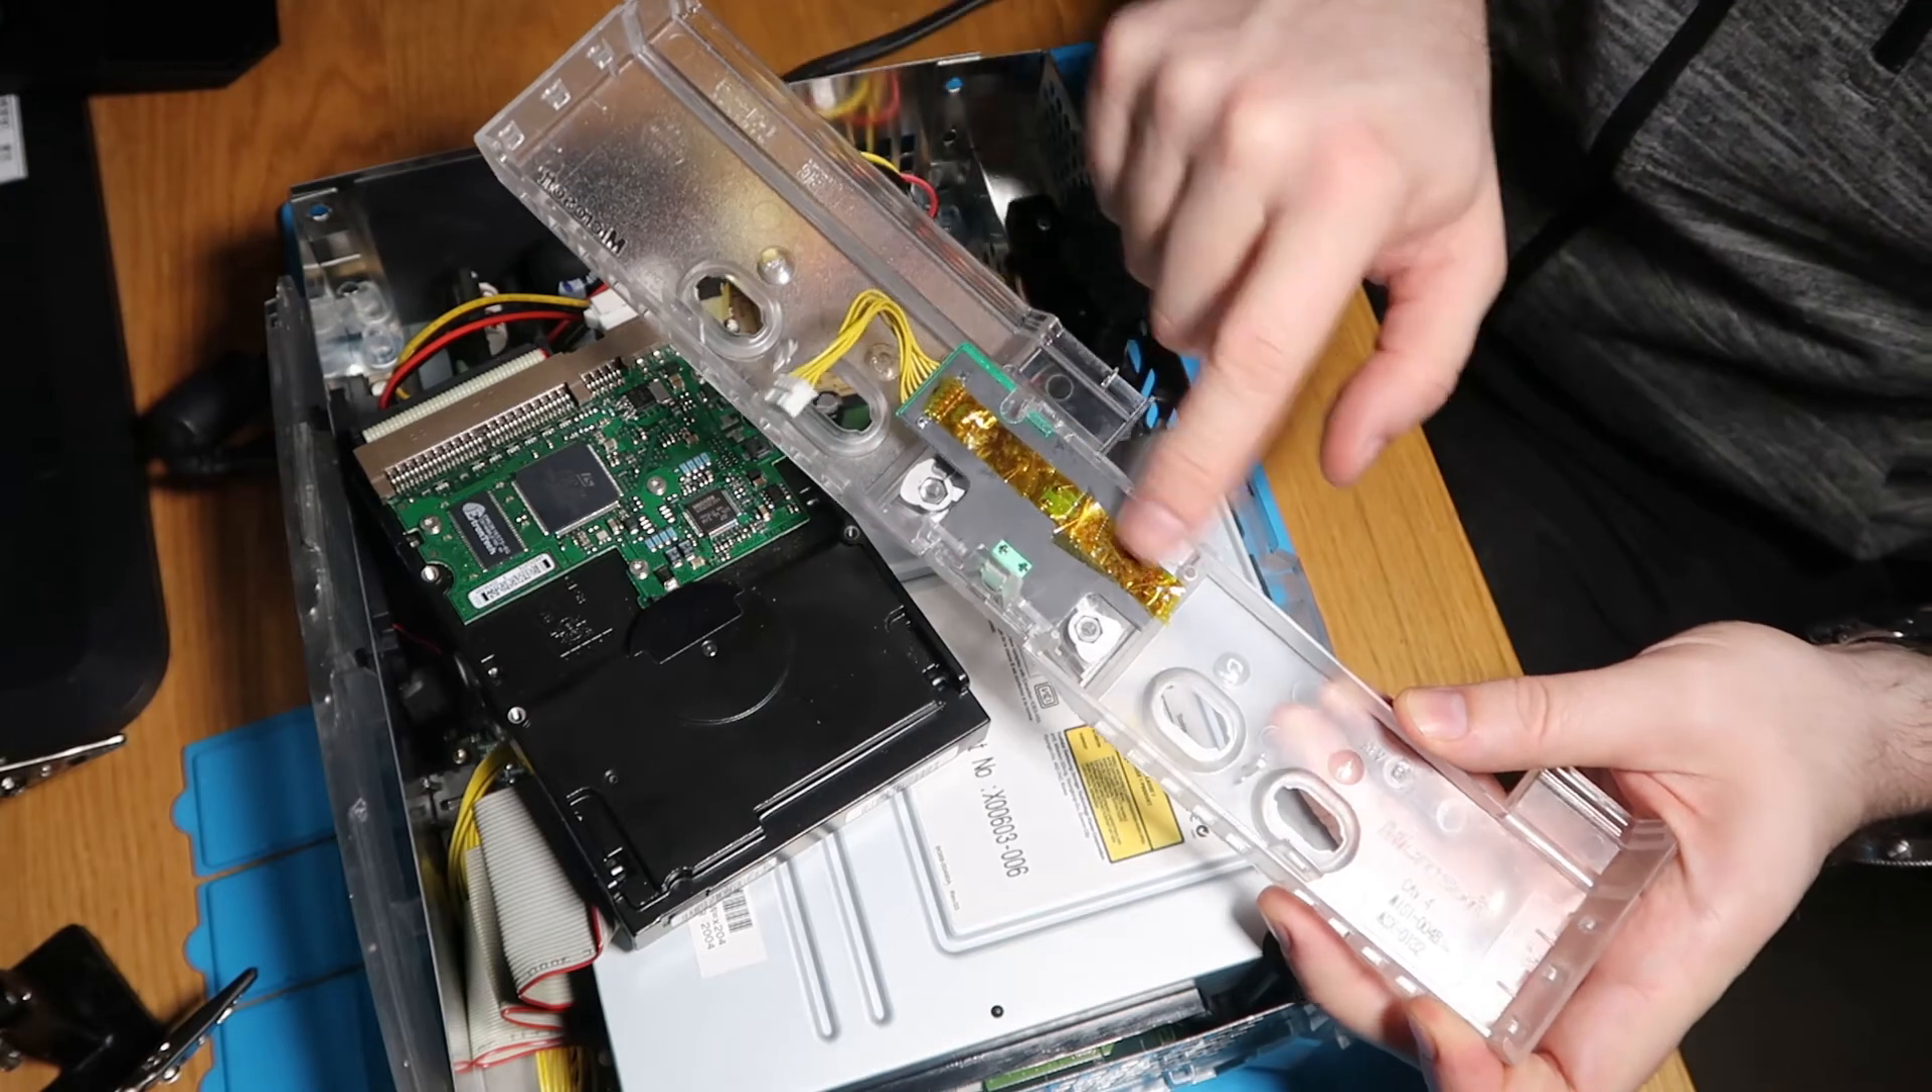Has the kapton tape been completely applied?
Yes.